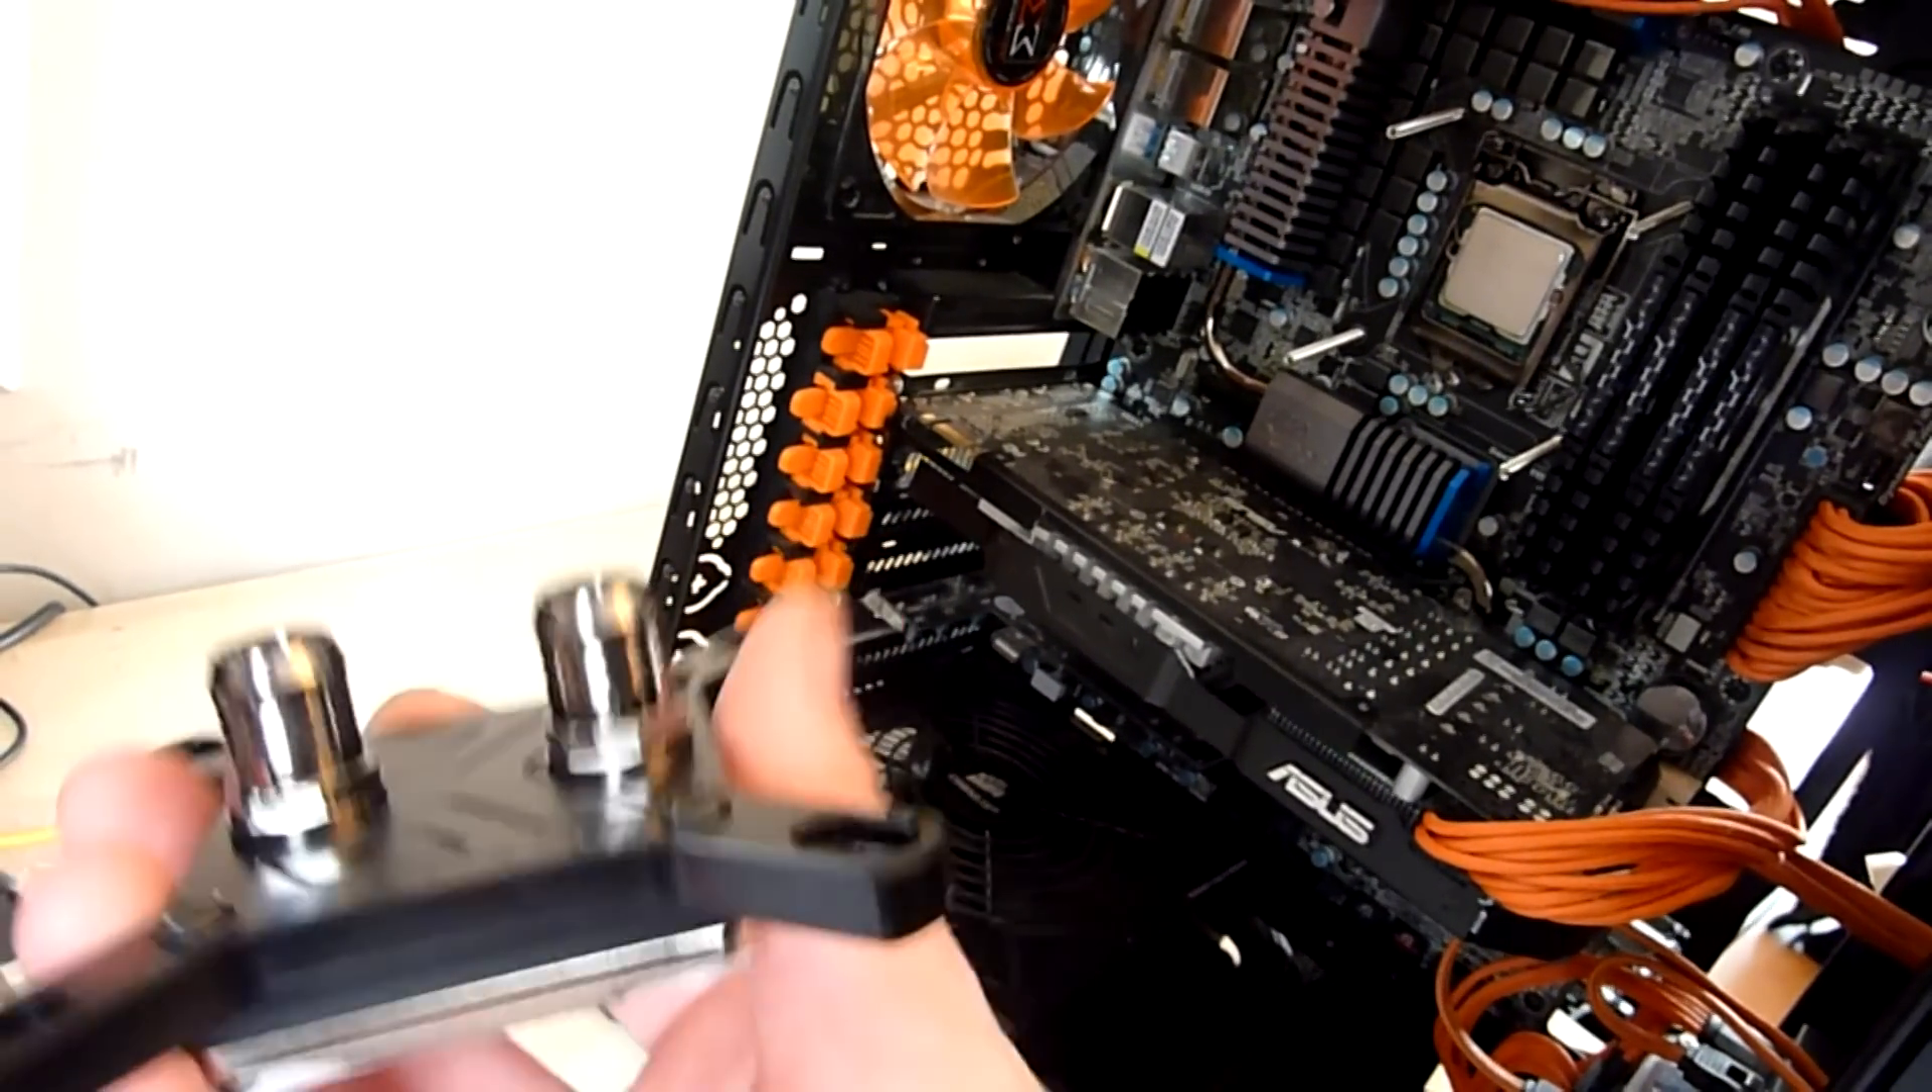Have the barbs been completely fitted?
Yes.